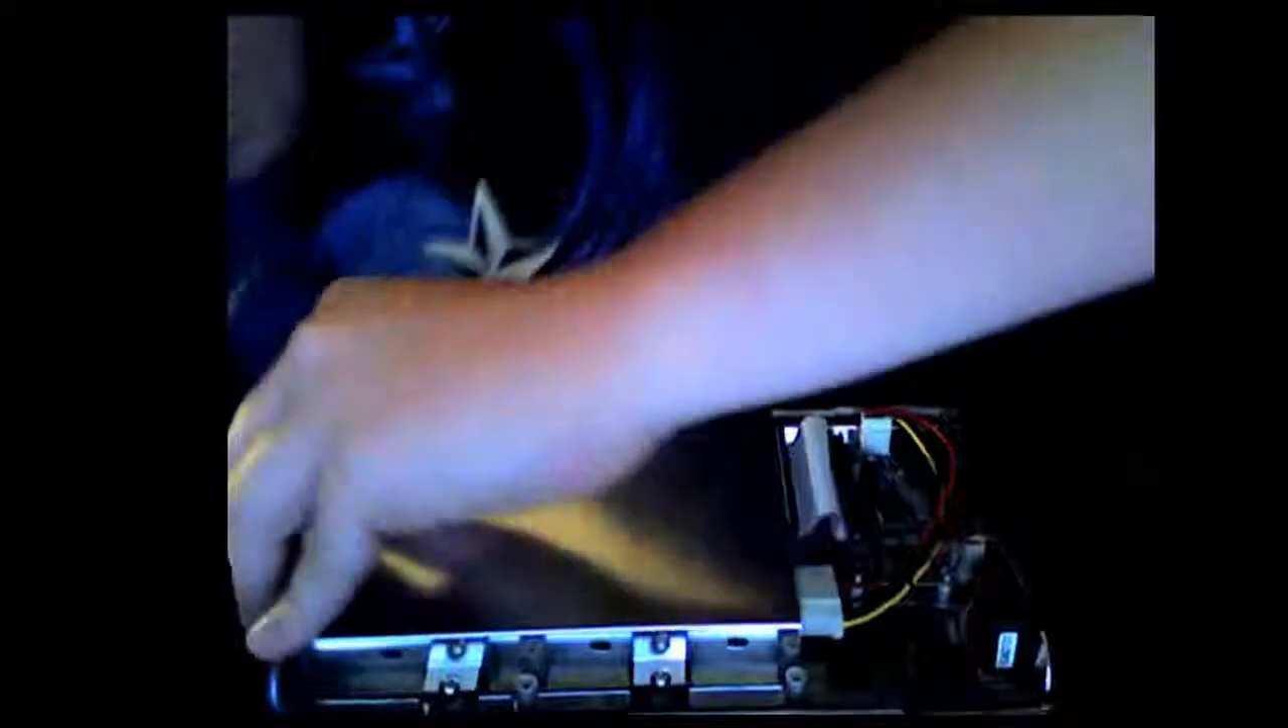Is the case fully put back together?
No.